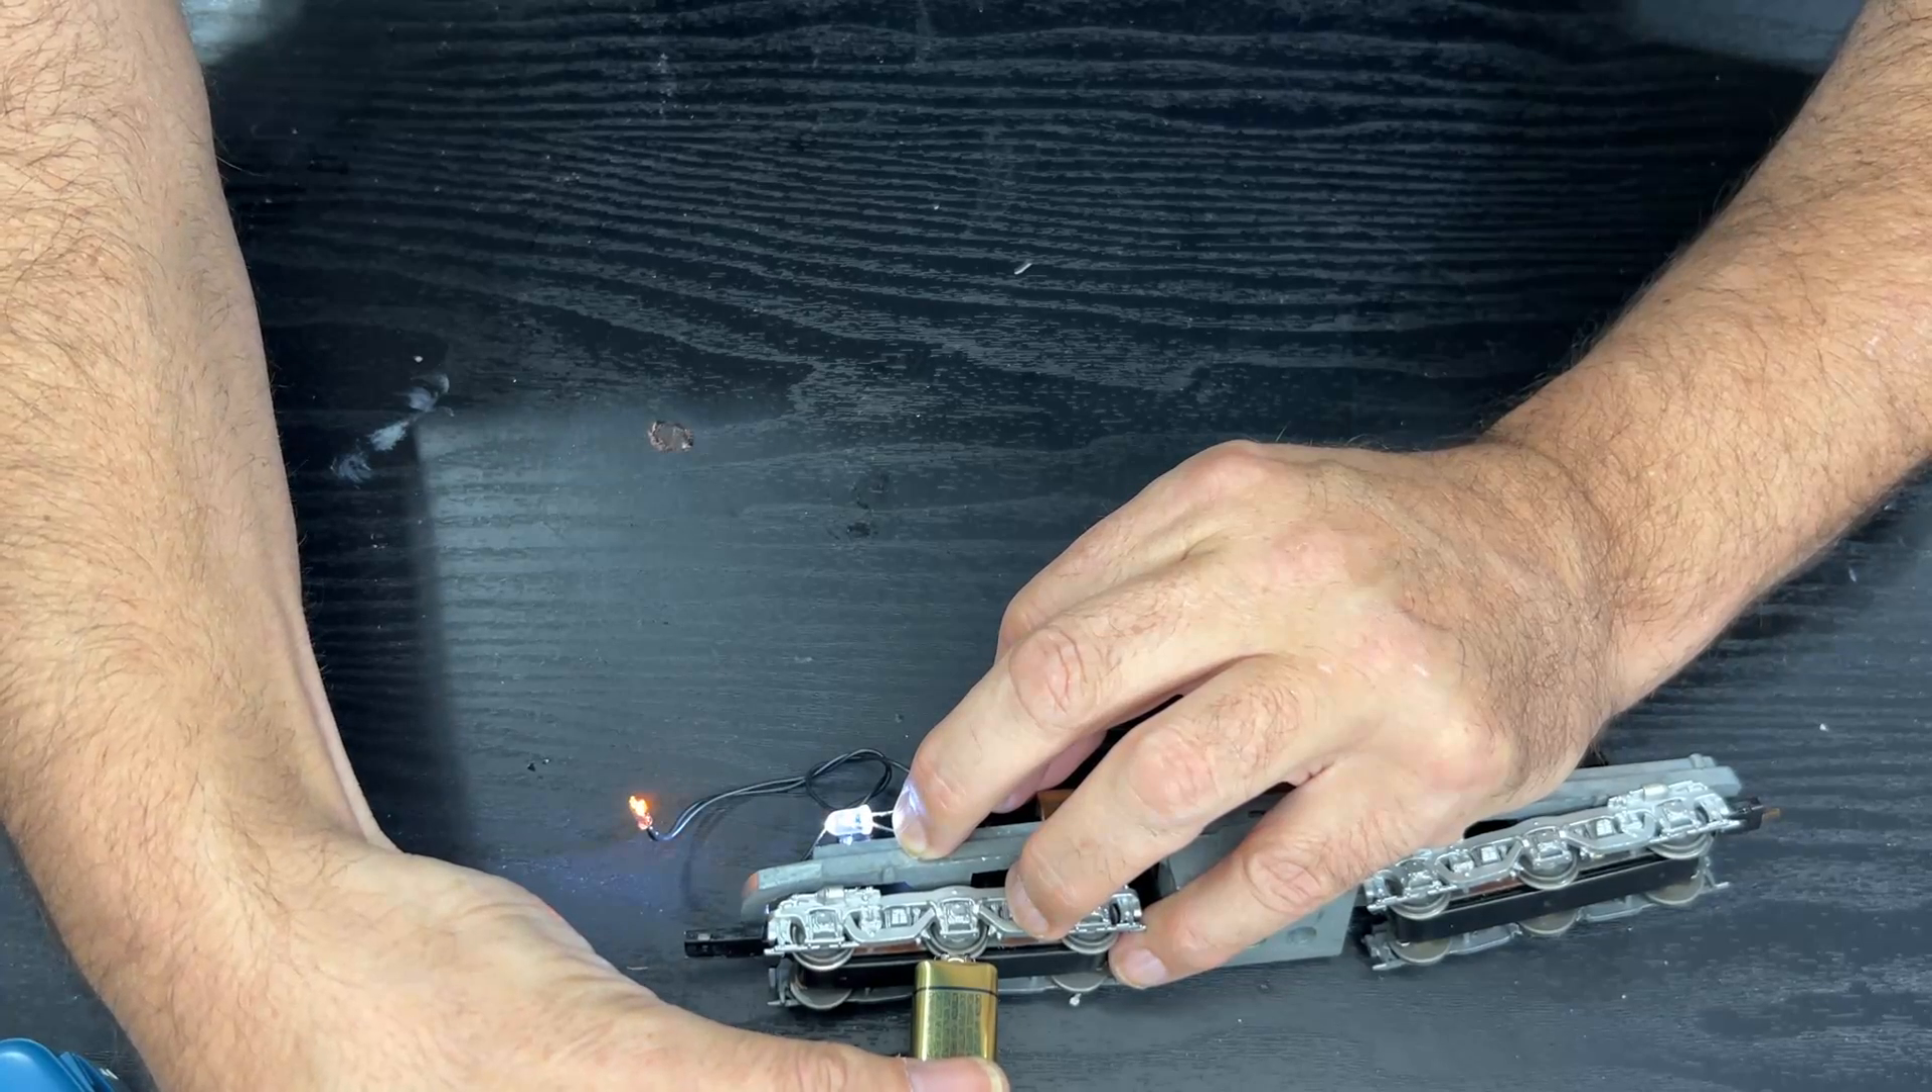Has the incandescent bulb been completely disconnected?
No.